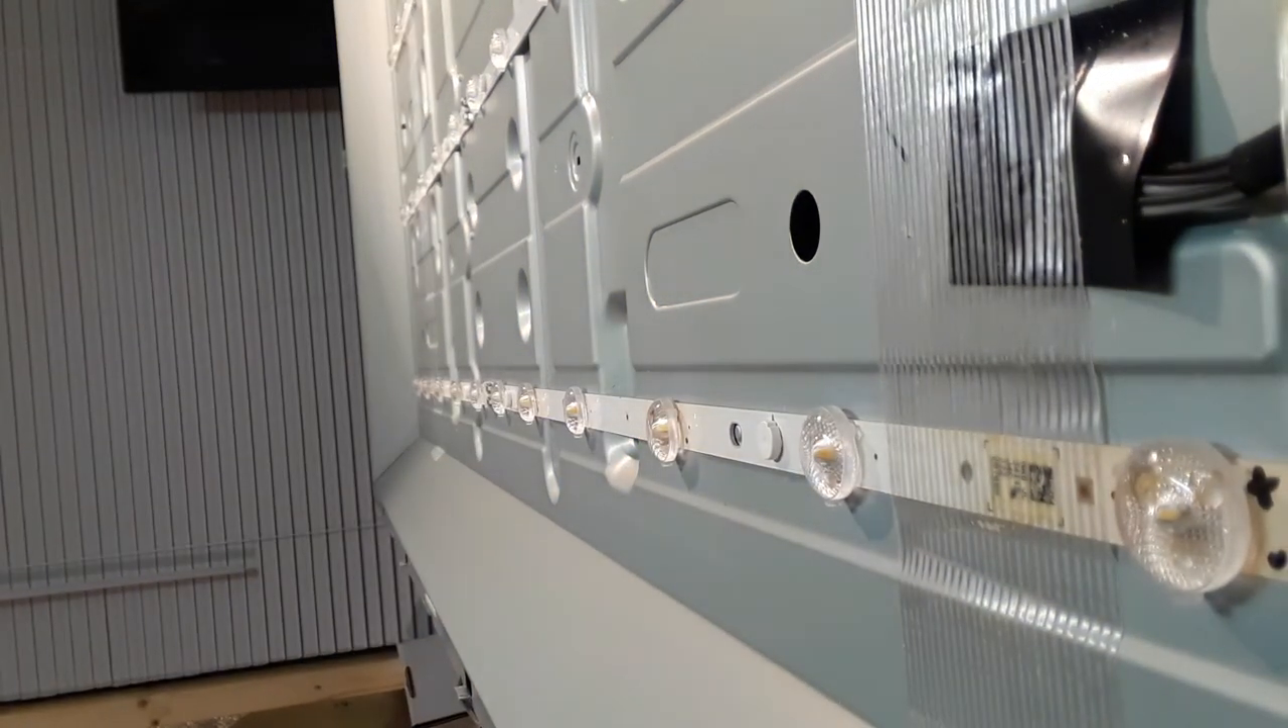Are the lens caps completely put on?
Yes.